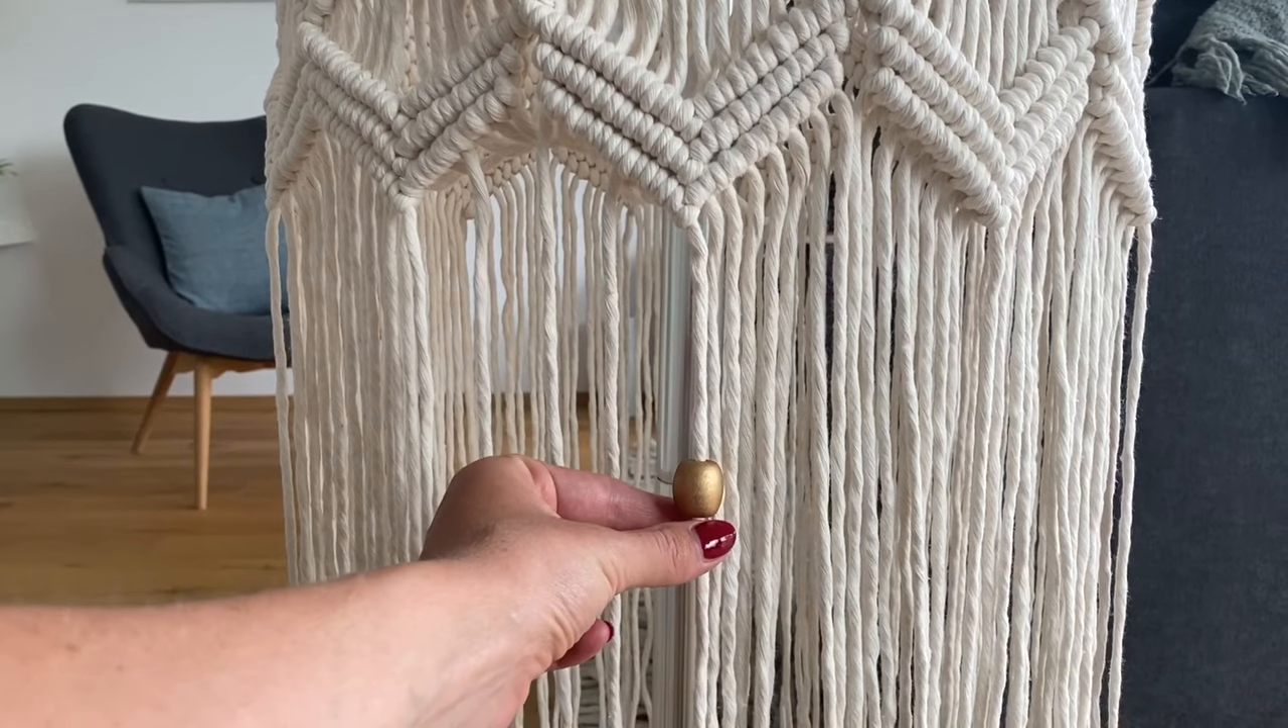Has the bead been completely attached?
No.